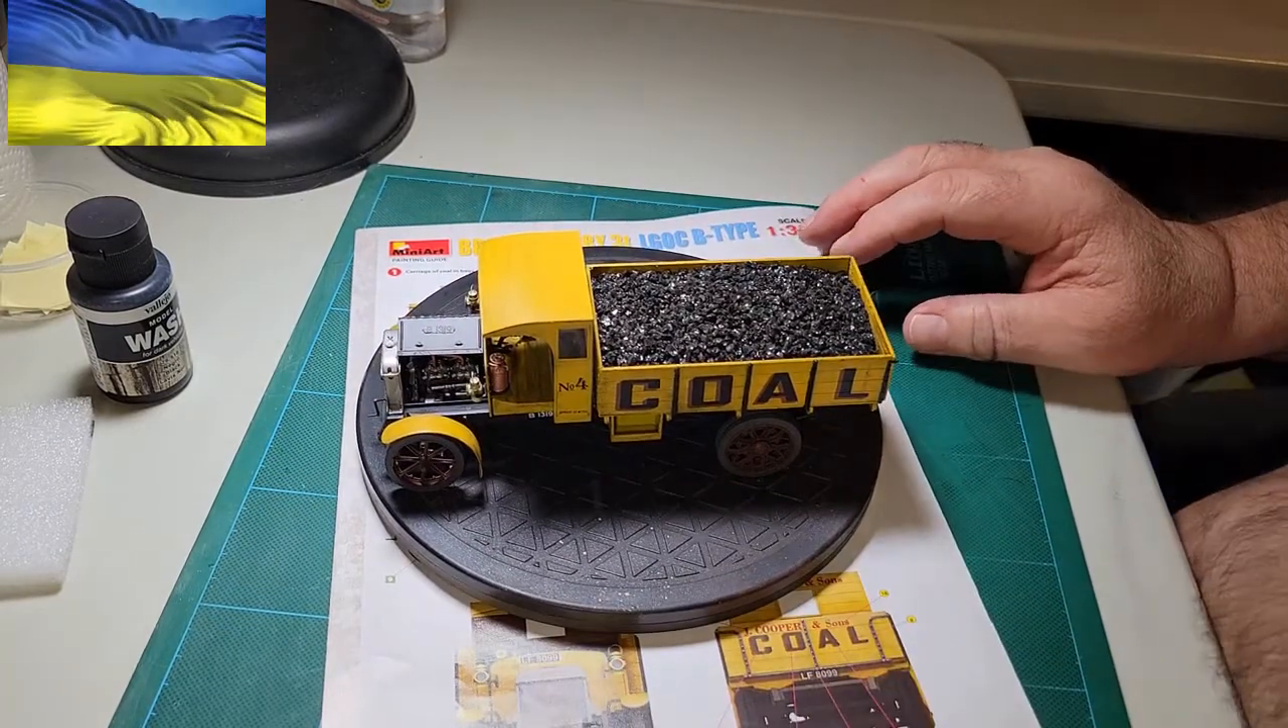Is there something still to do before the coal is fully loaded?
No.